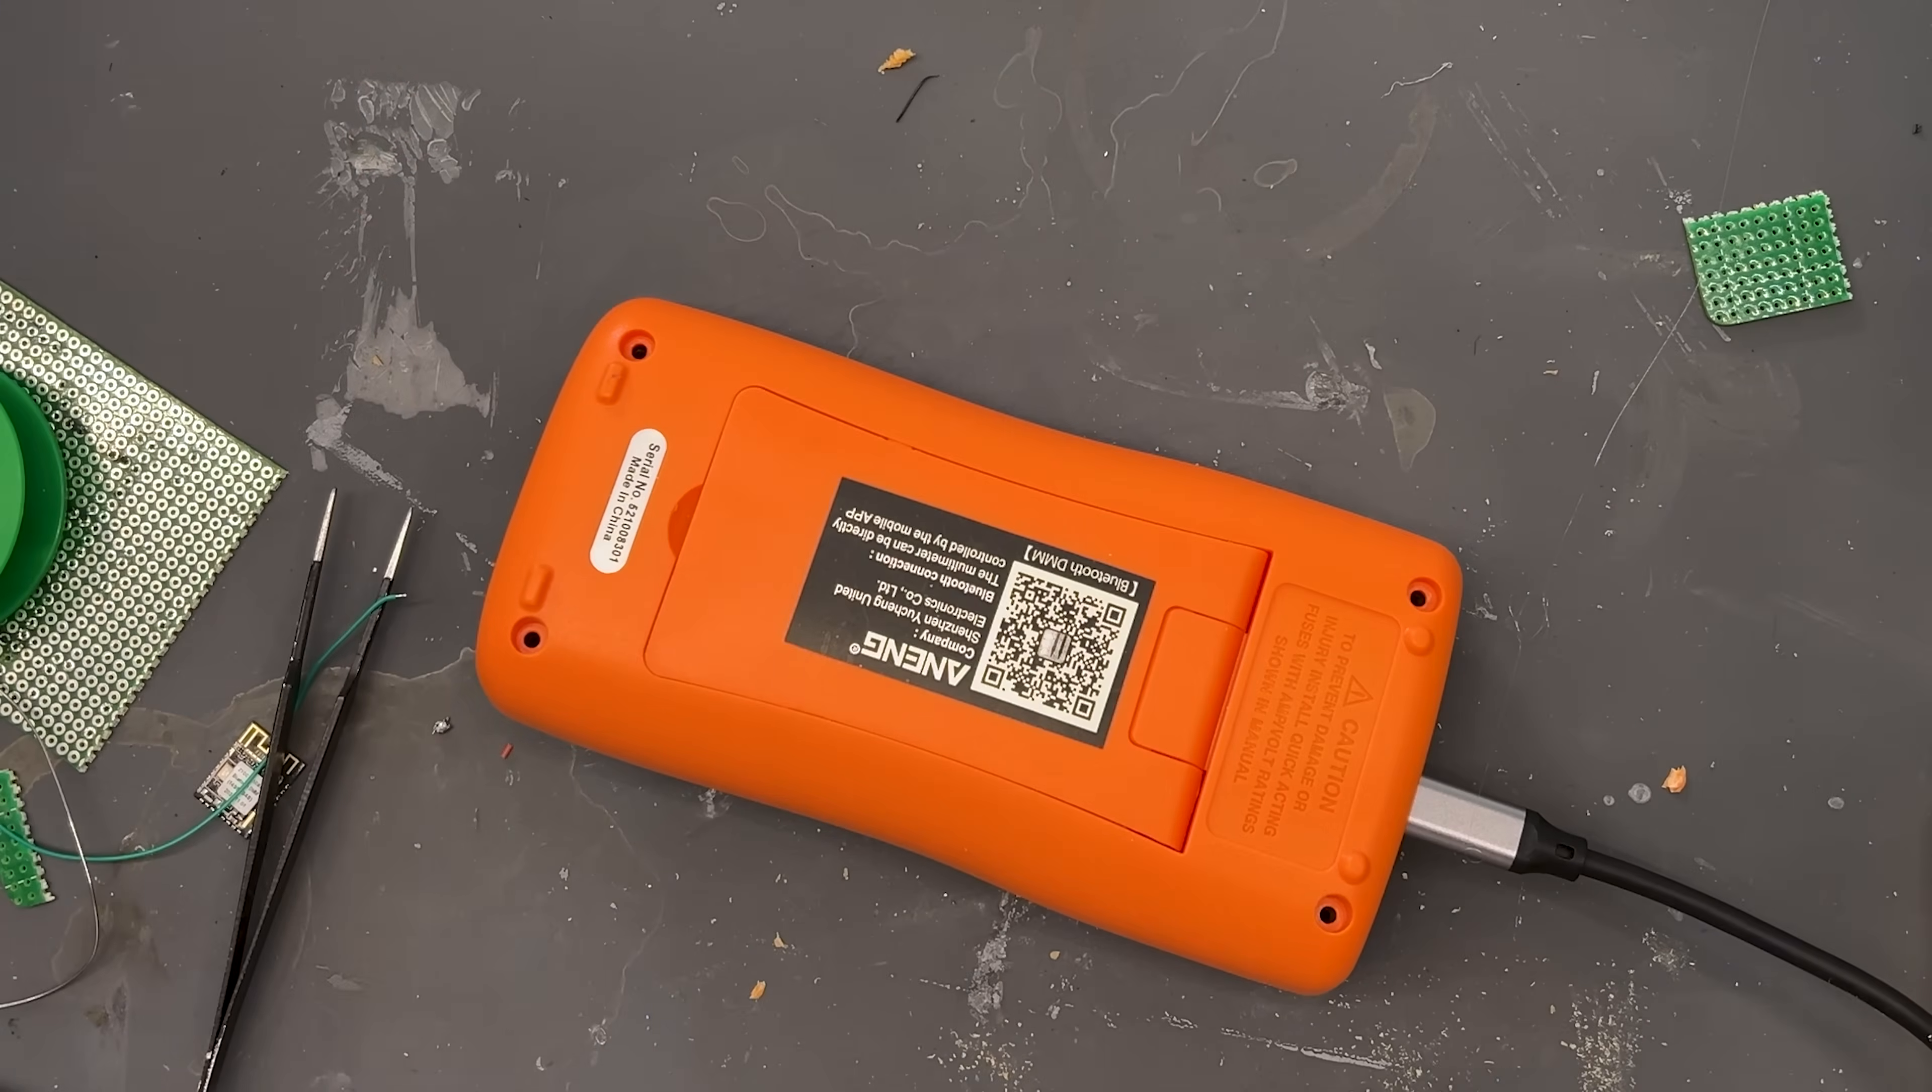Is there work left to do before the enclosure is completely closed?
No.